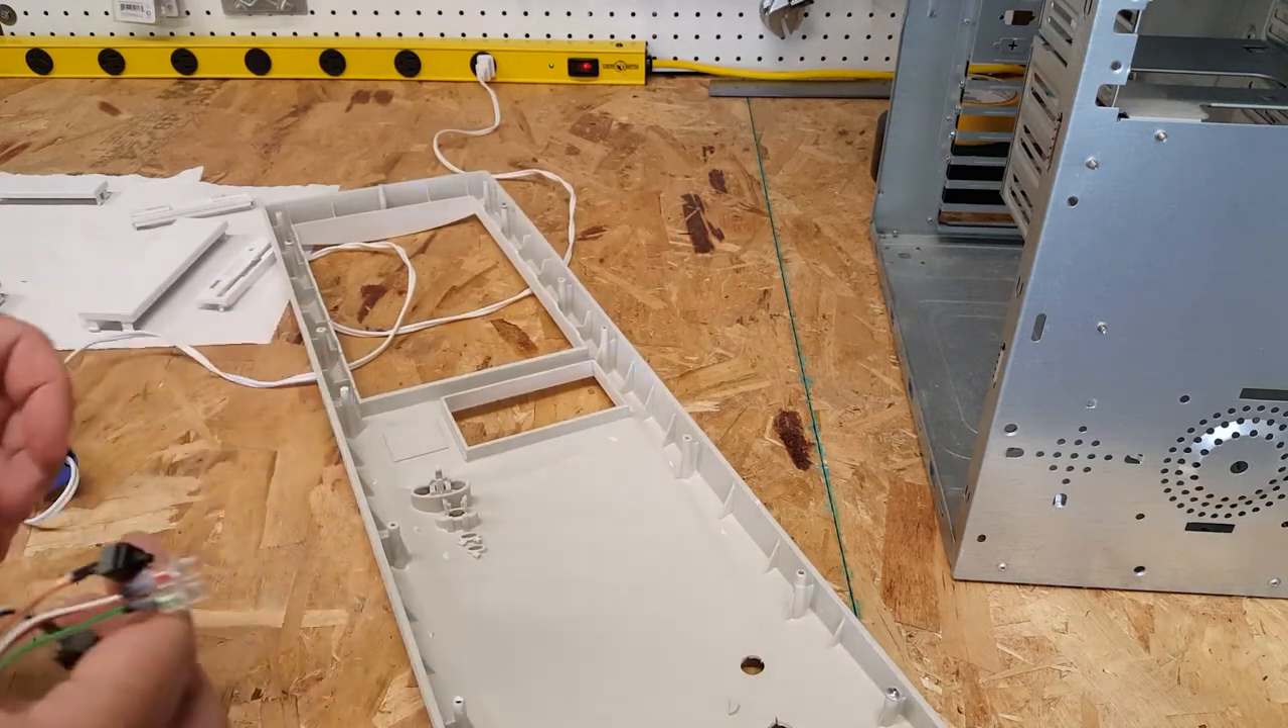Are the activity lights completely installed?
No.